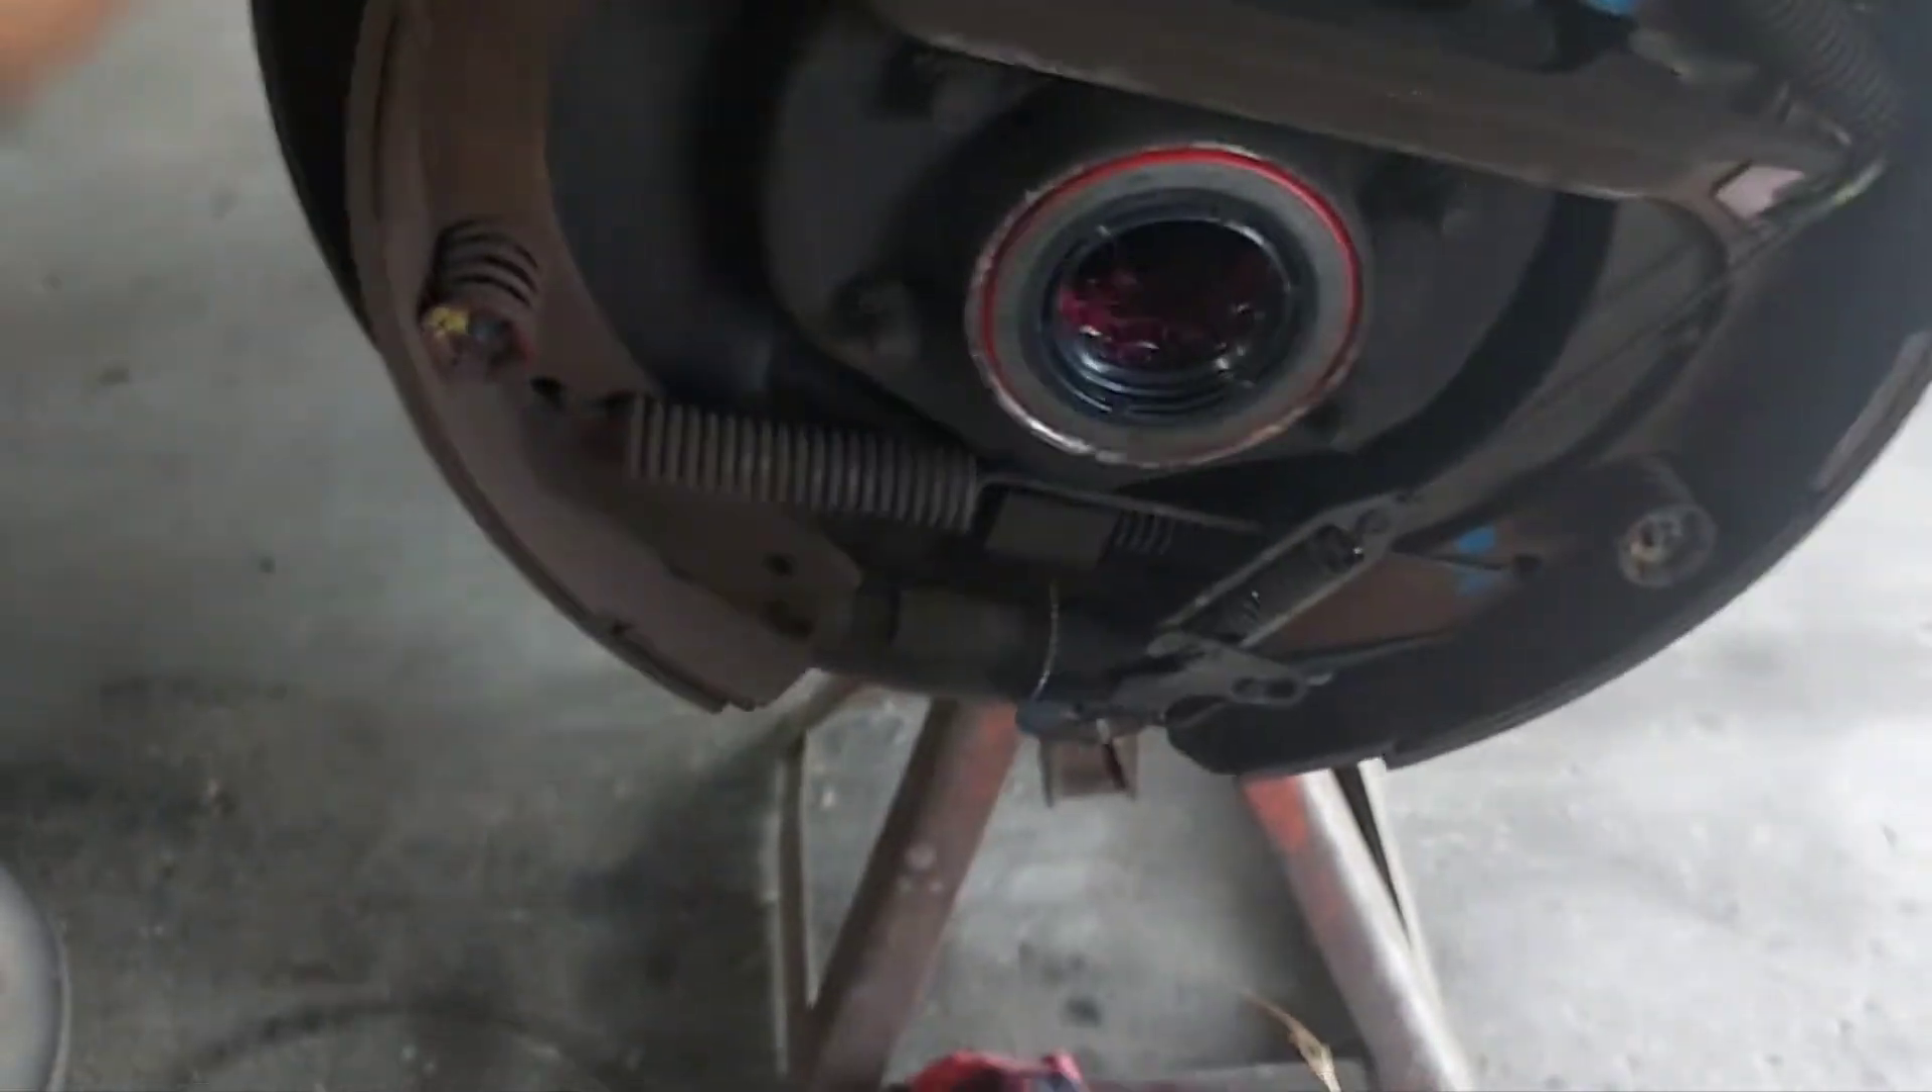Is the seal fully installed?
Yes.